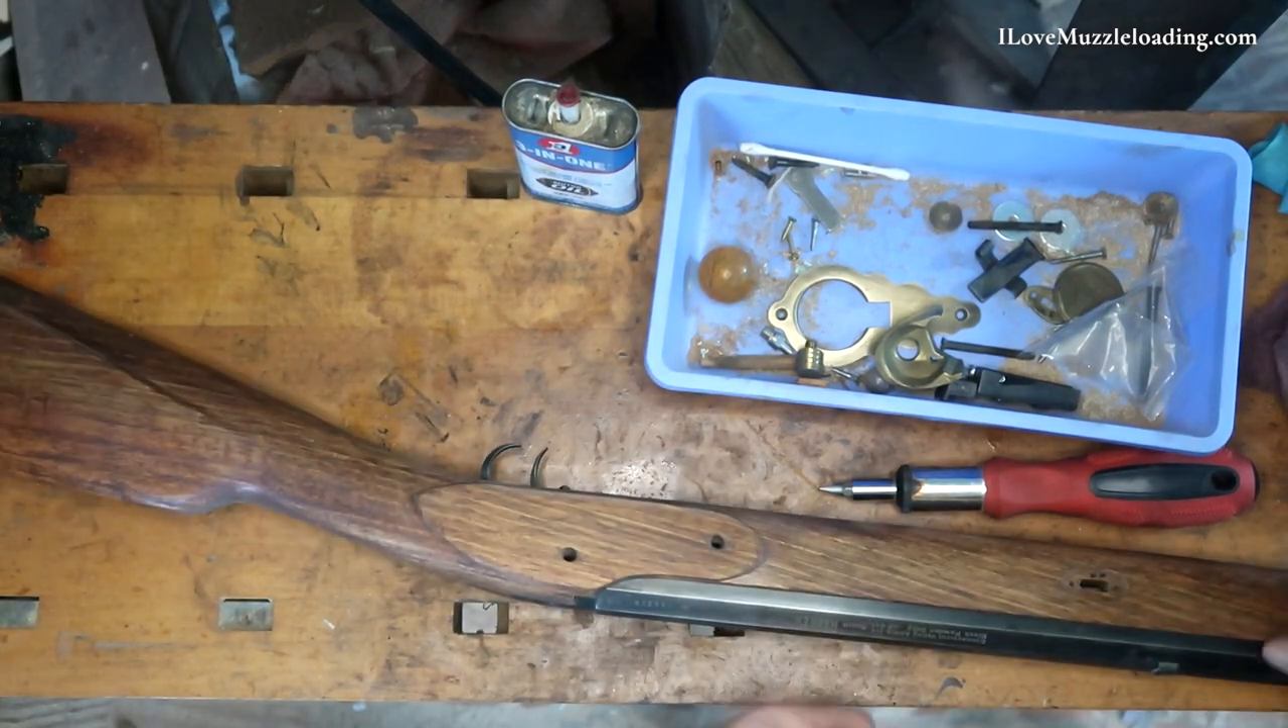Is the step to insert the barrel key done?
No.